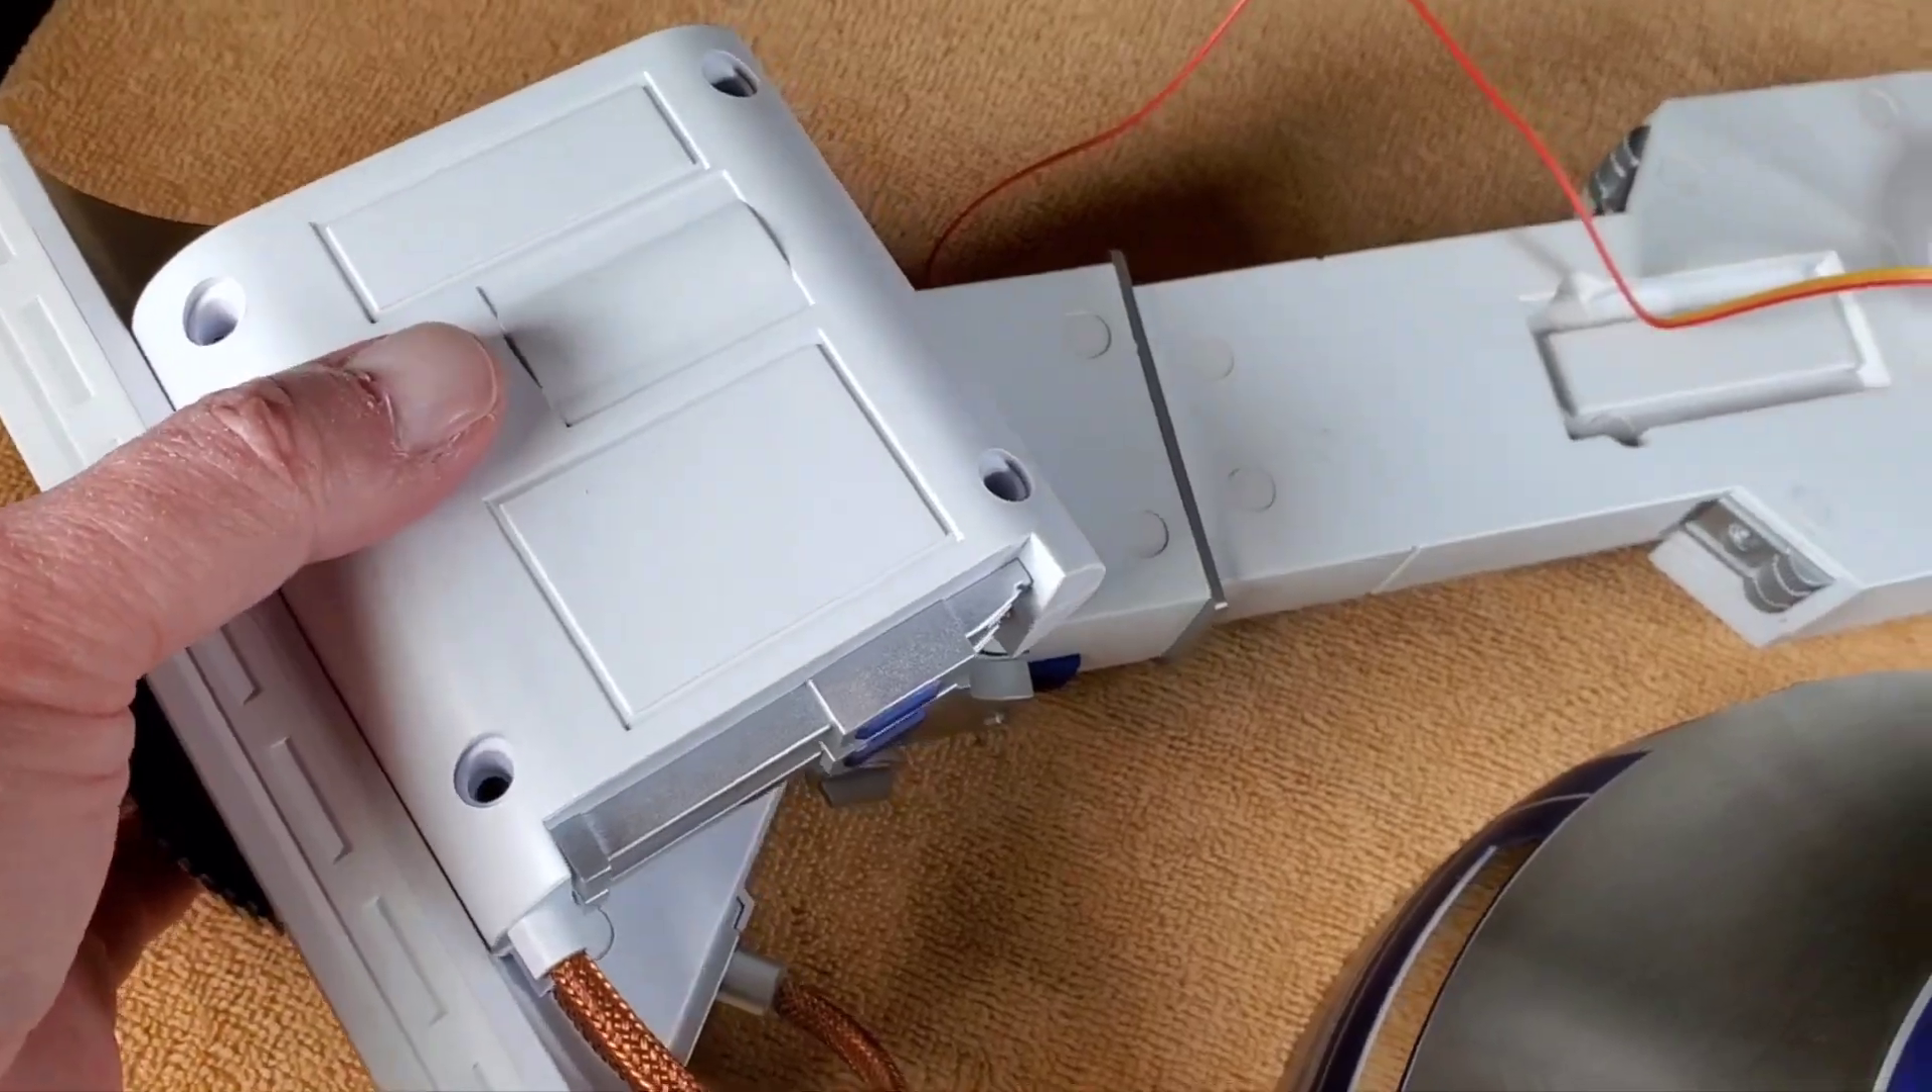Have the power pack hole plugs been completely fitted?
No.